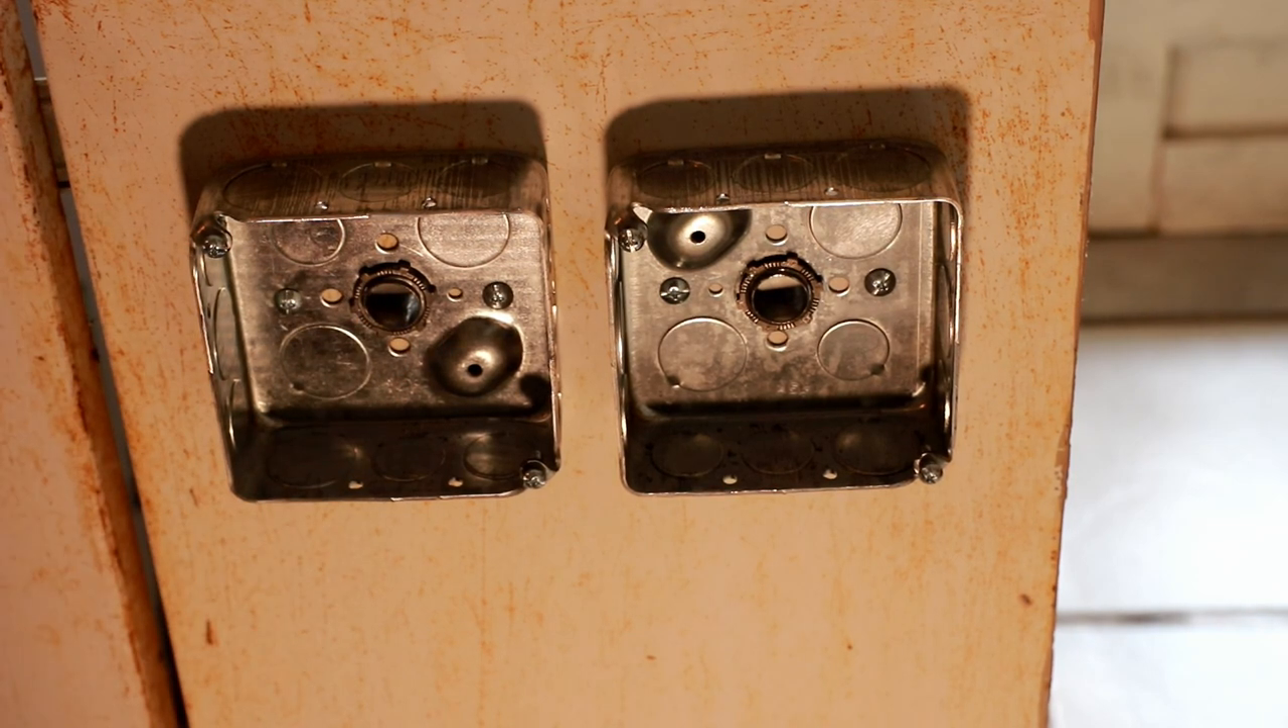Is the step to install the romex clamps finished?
Yes.